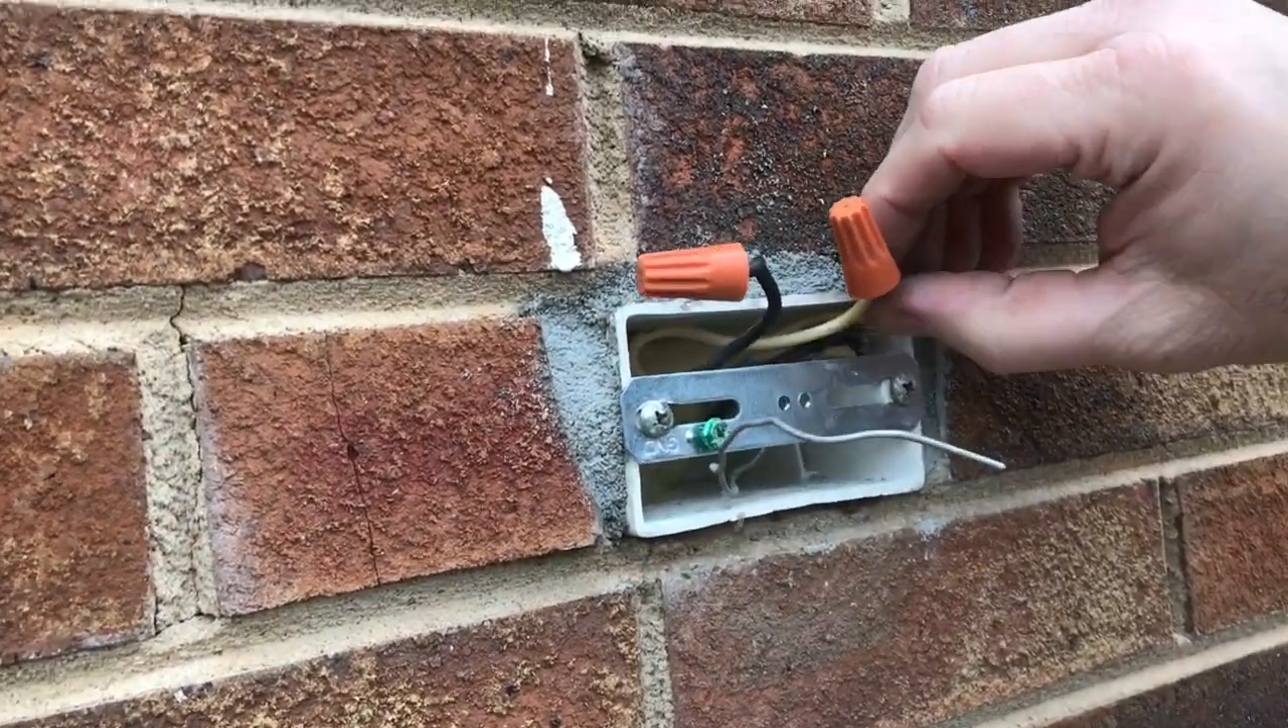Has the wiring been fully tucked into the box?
No.